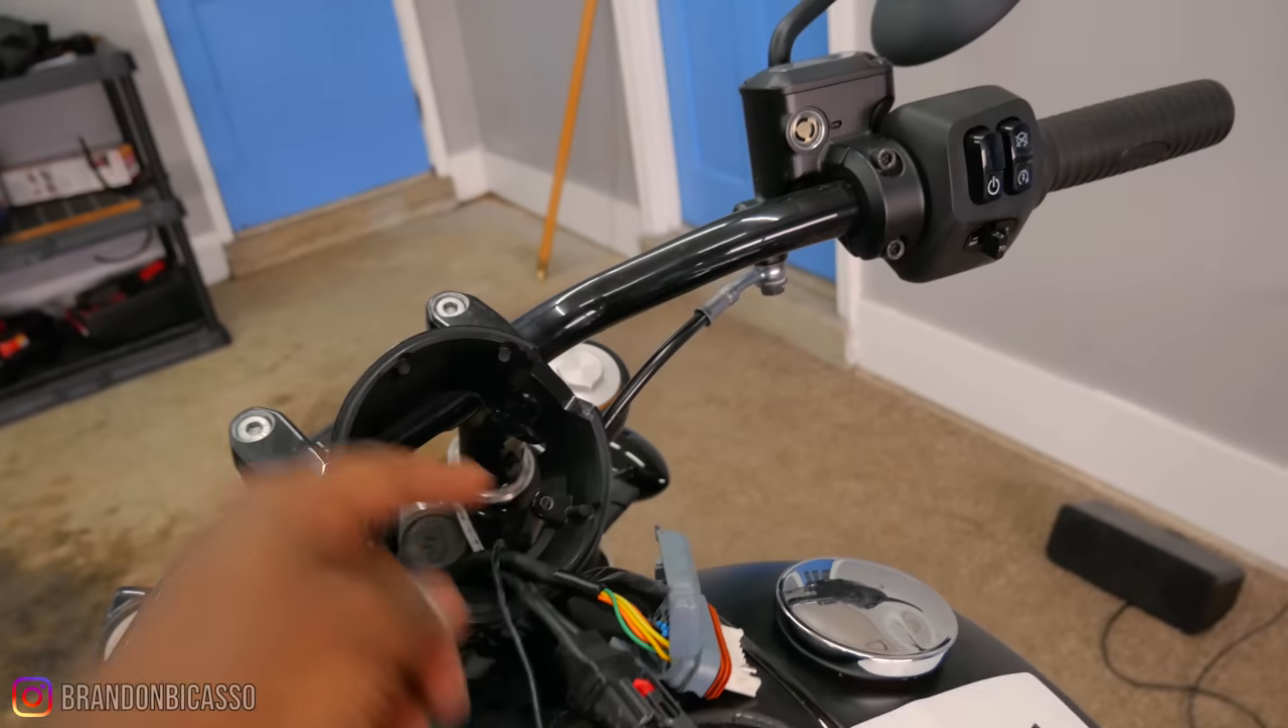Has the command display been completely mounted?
No.